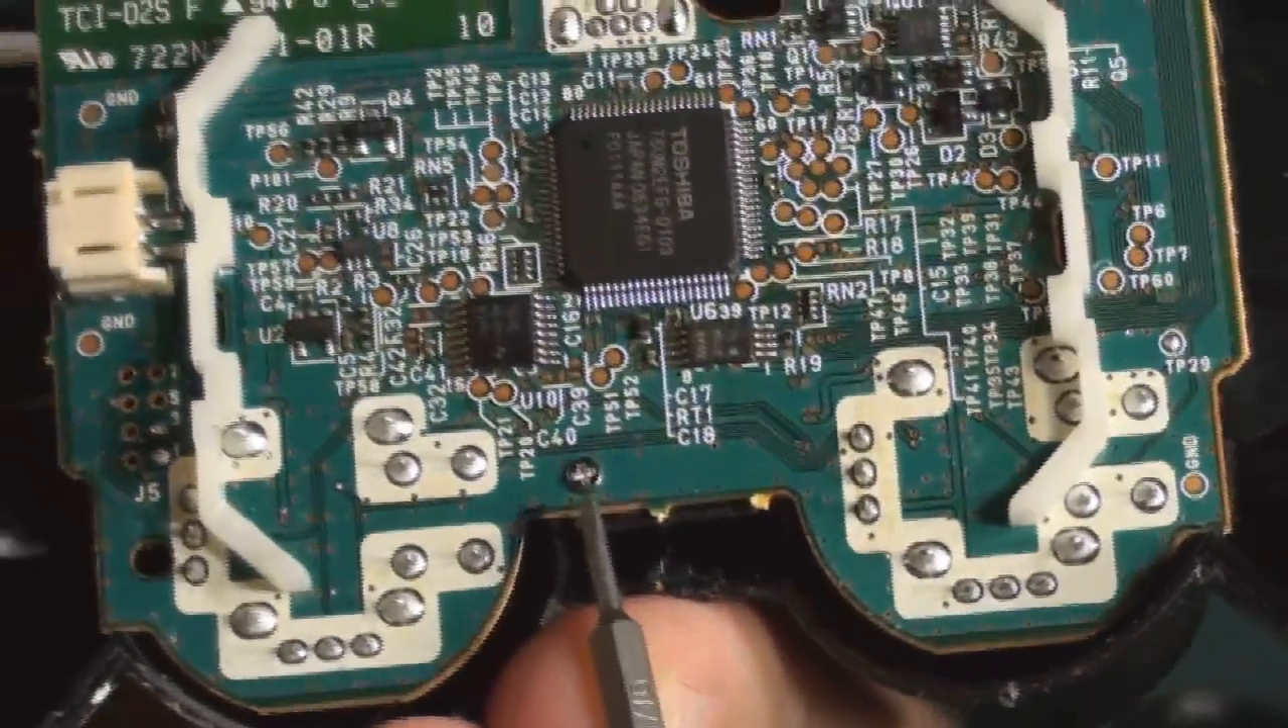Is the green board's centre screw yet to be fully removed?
Yes.